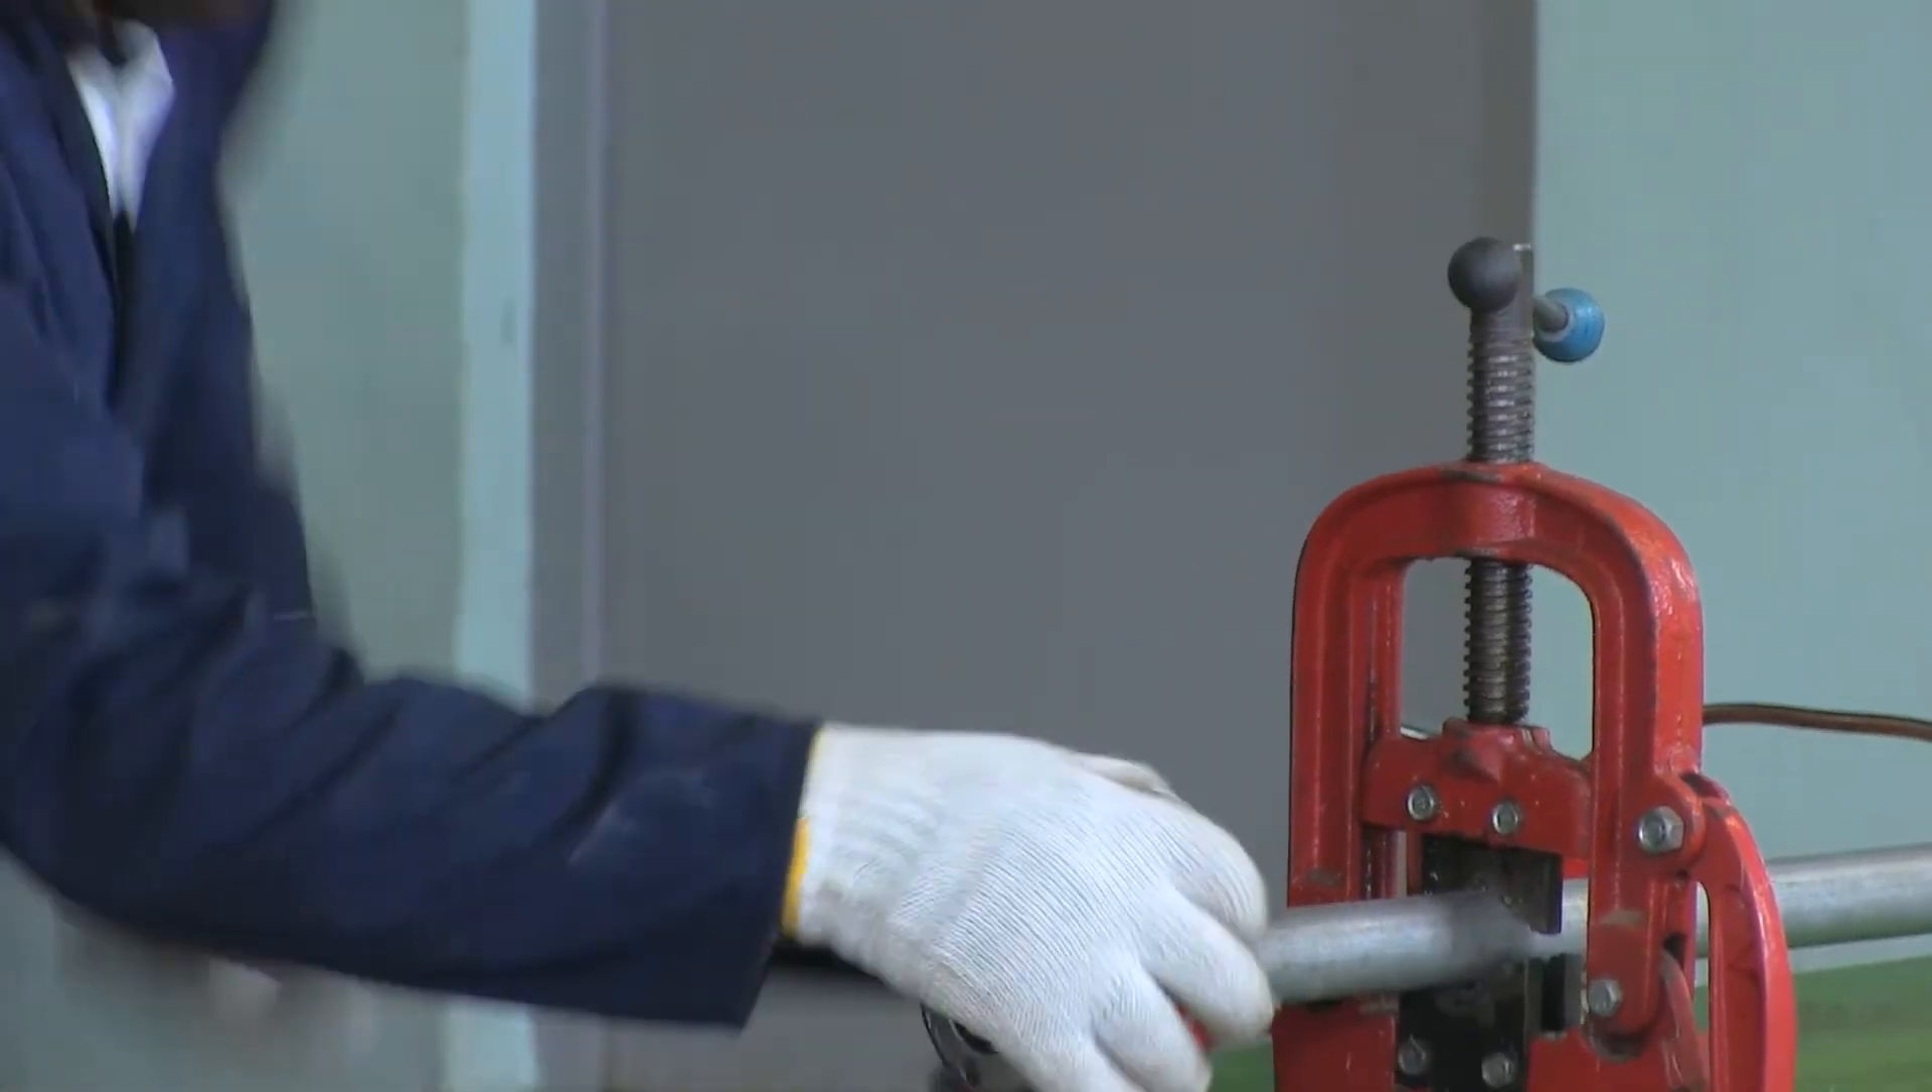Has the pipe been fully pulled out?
No.